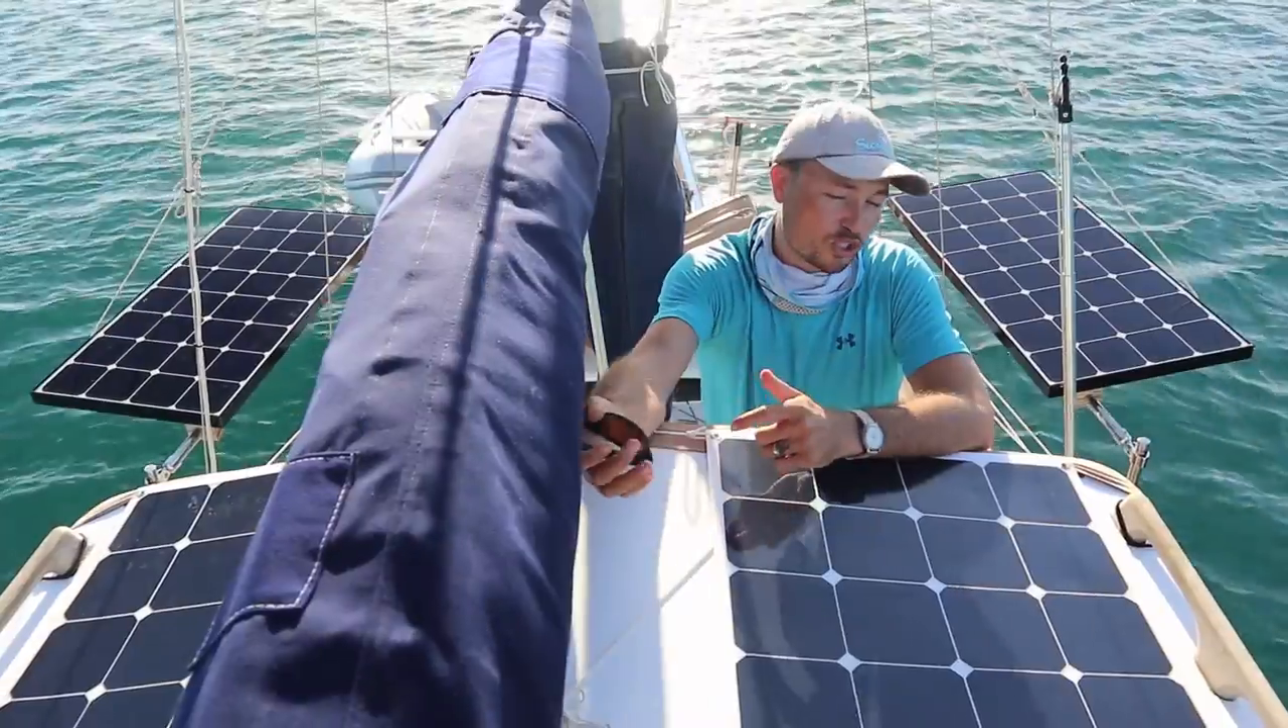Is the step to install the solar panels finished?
Yes.